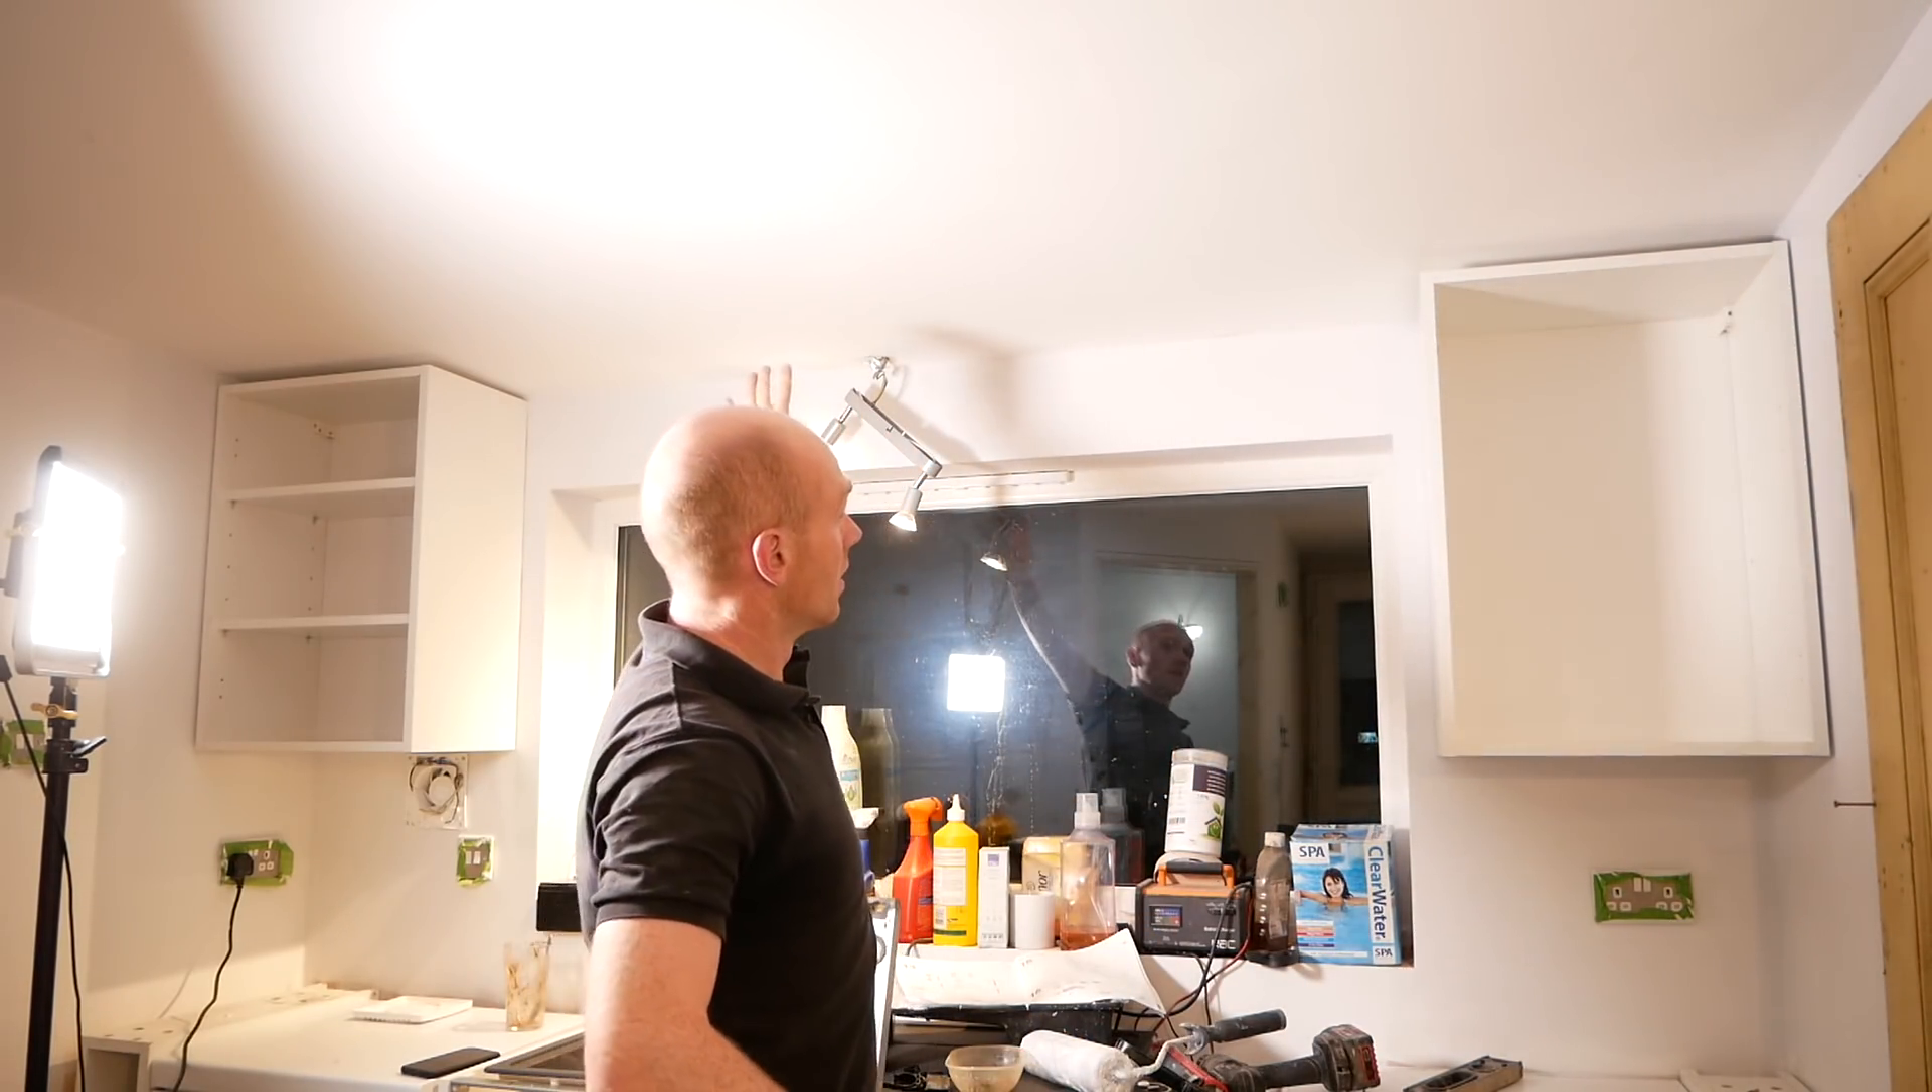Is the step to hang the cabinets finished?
Yes.